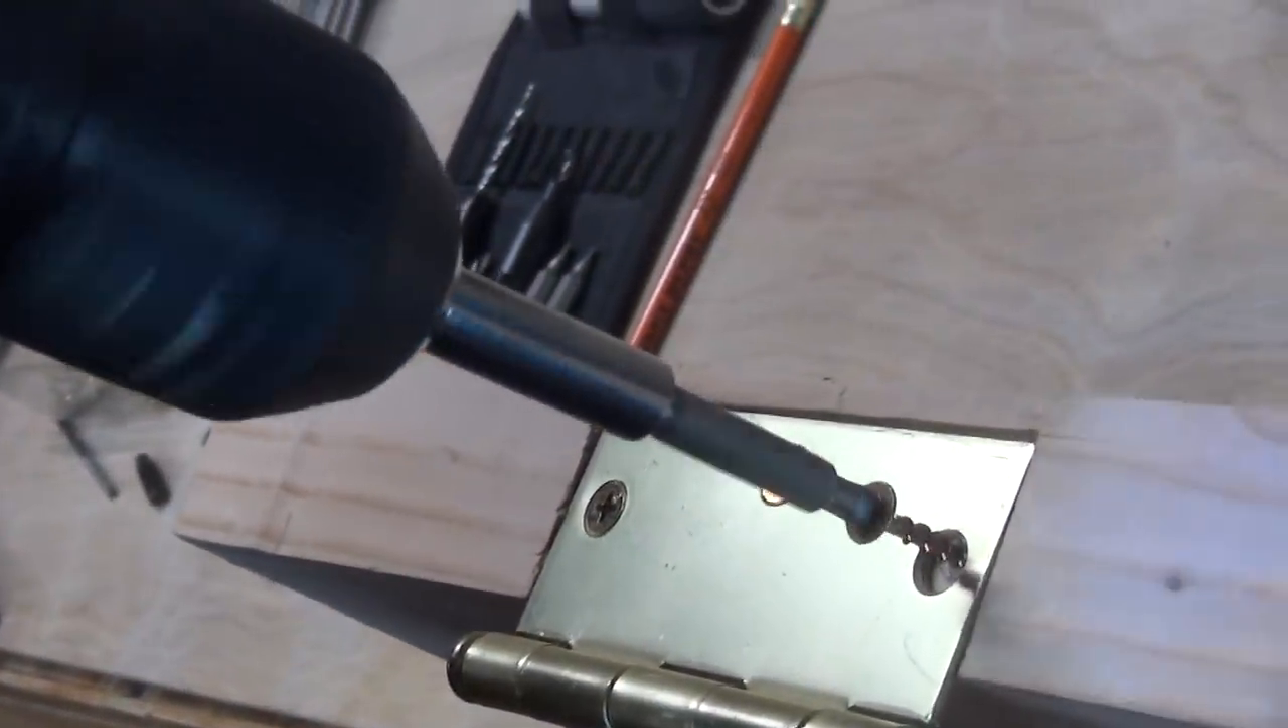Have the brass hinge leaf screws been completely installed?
No.